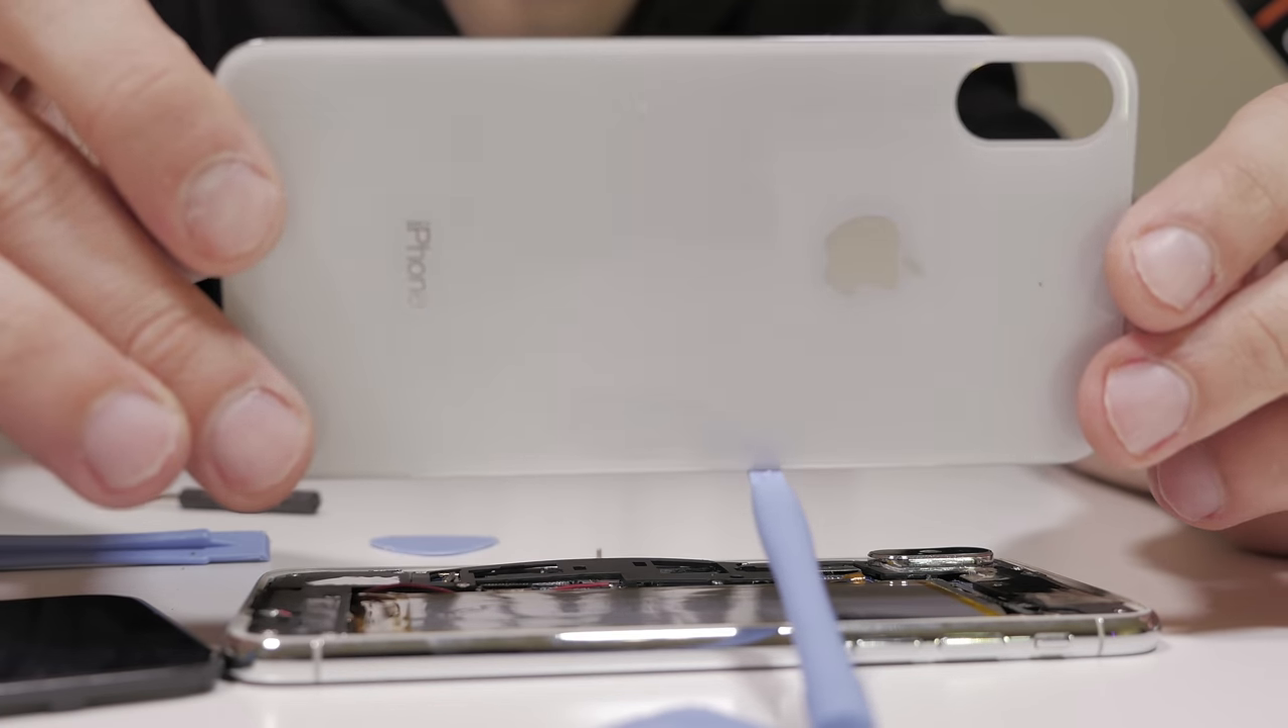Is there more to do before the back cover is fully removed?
No.